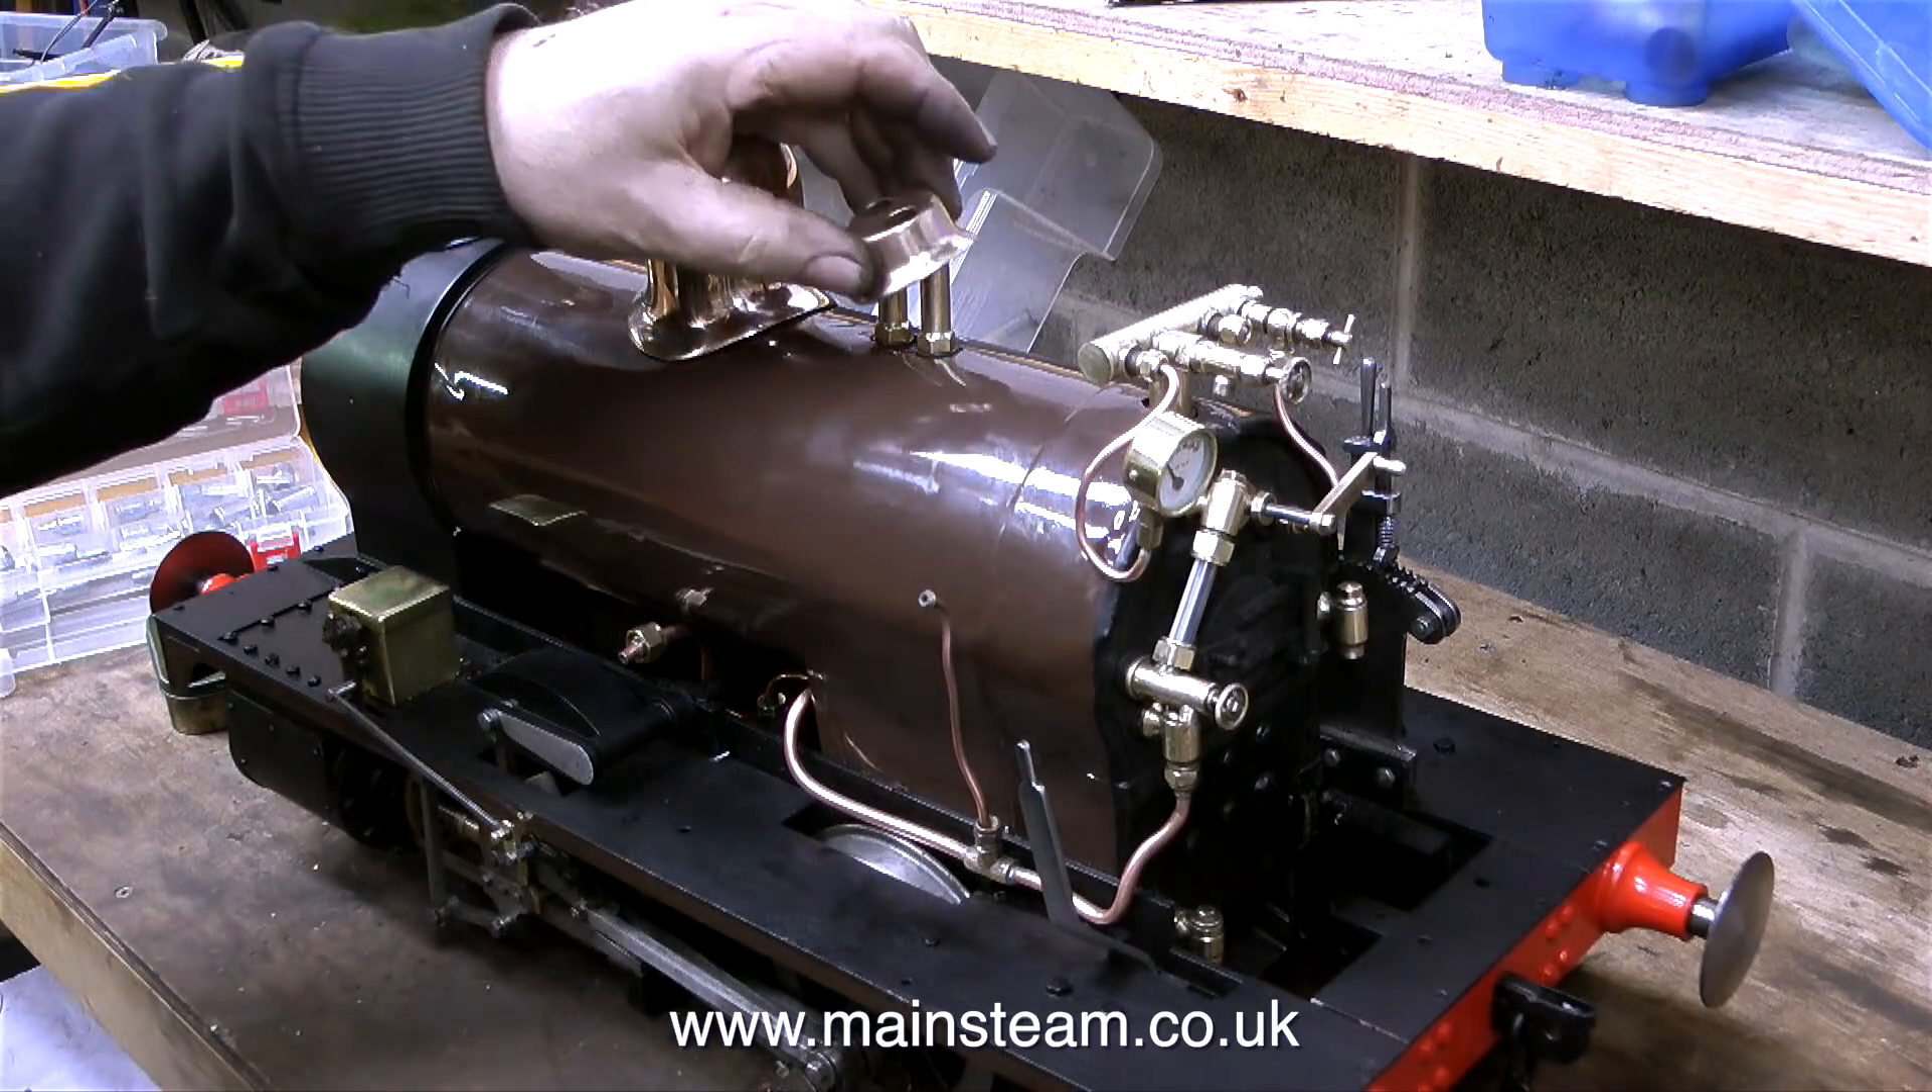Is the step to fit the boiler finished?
Yes.